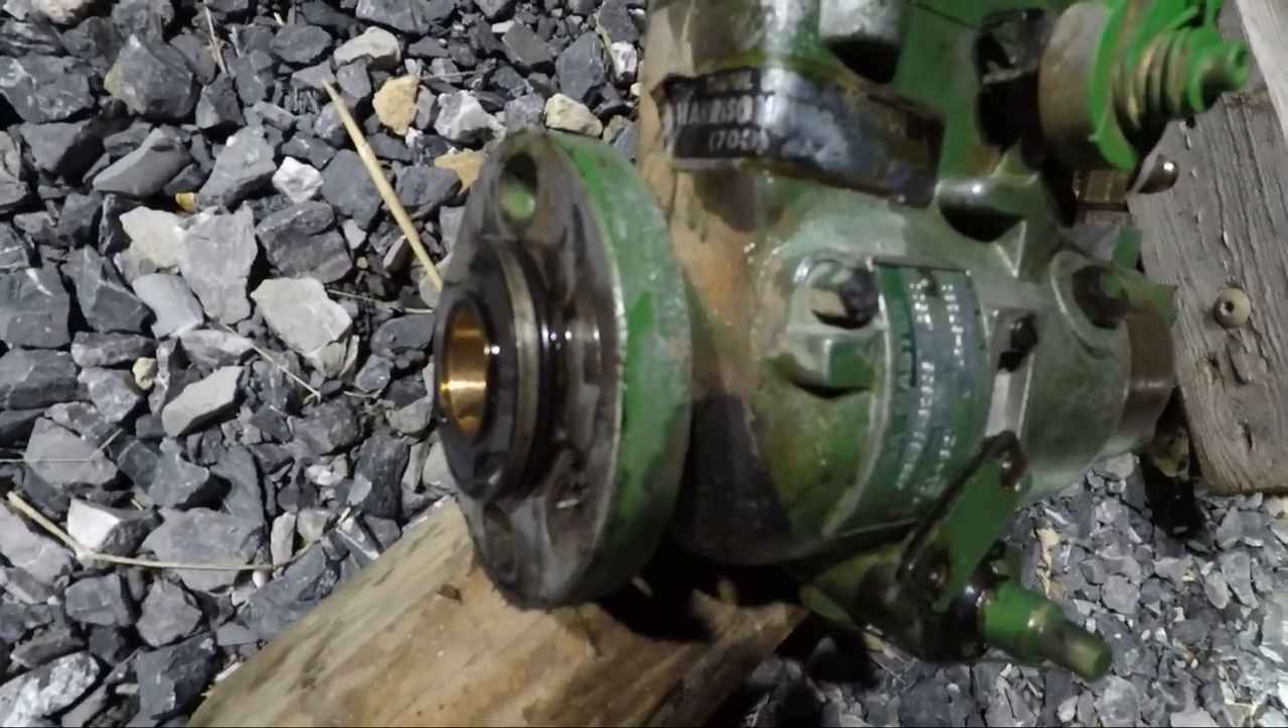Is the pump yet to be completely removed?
No.